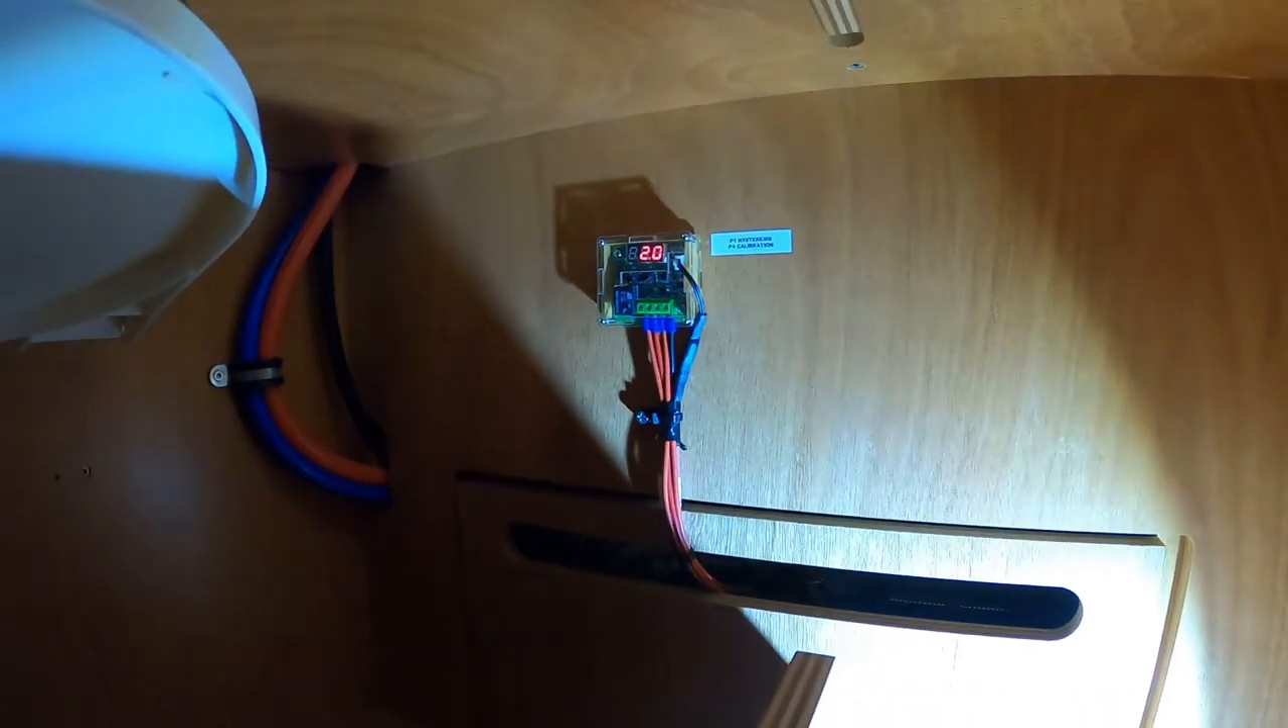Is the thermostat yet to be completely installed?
No.